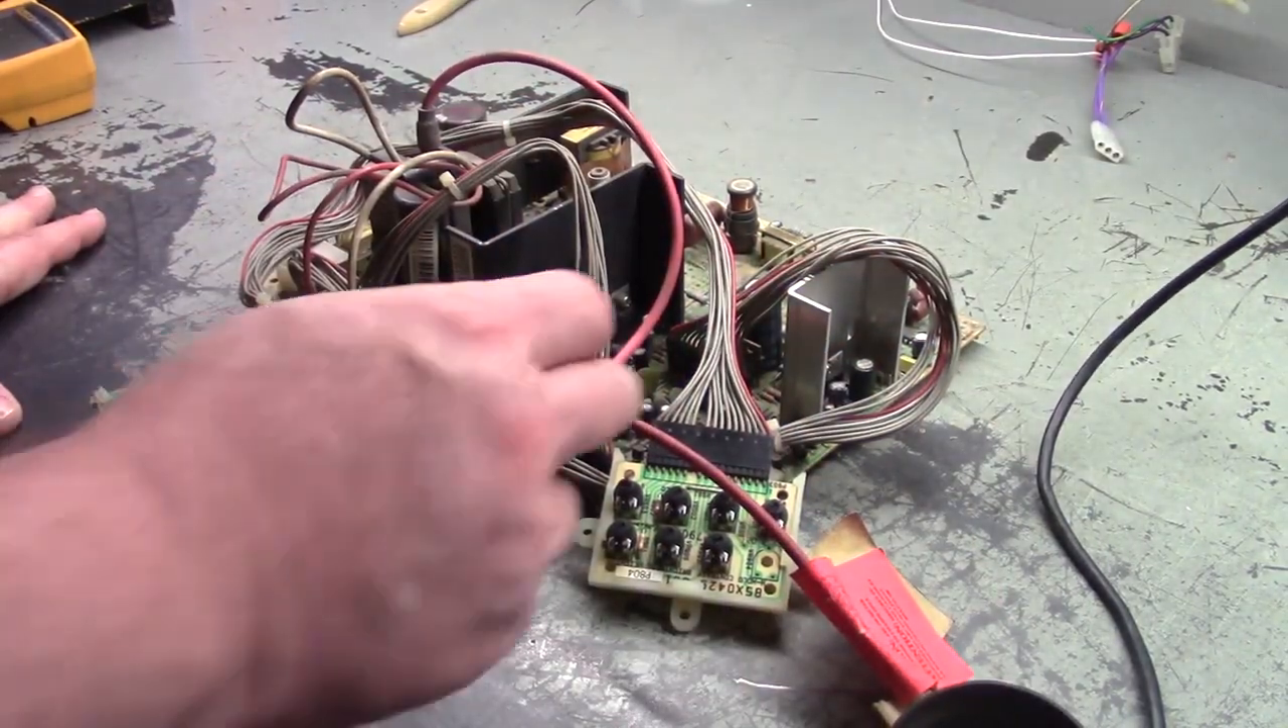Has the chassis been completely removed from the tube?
Yes.